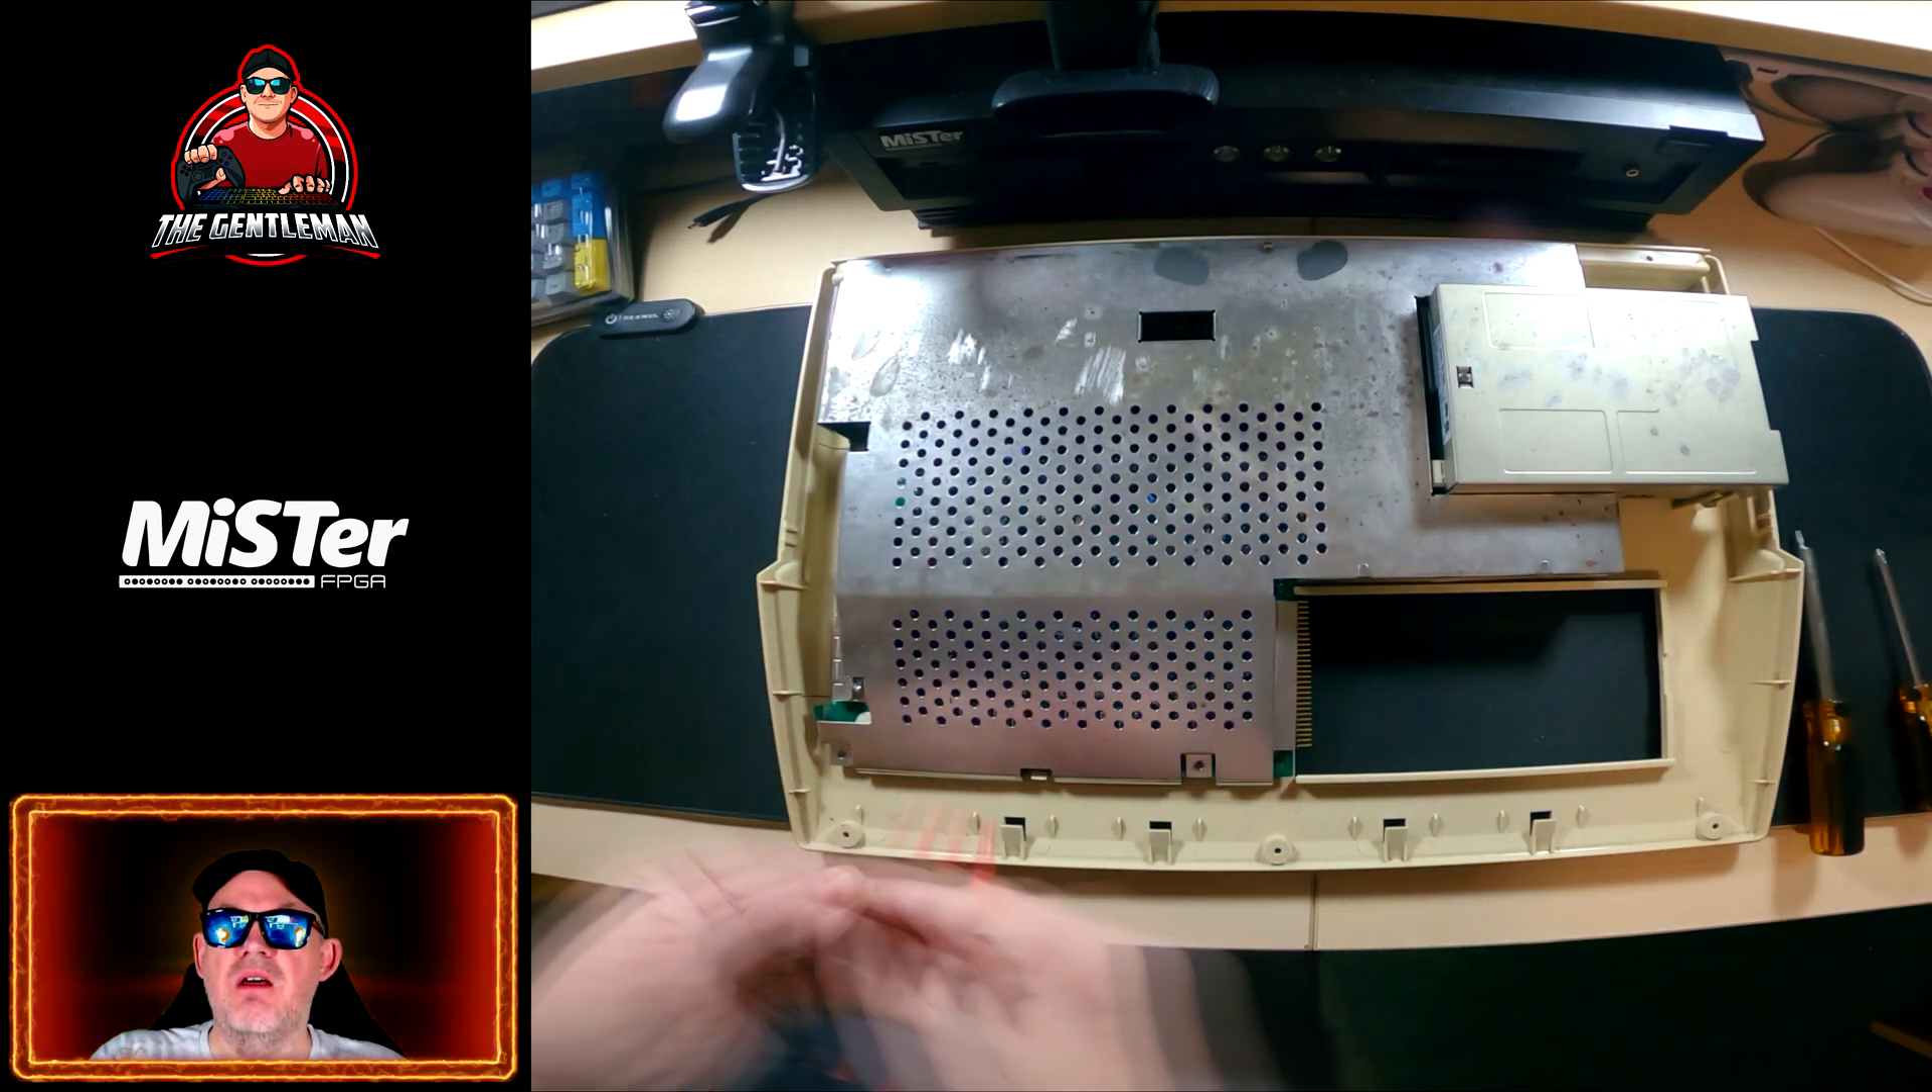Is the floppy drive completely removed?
No.